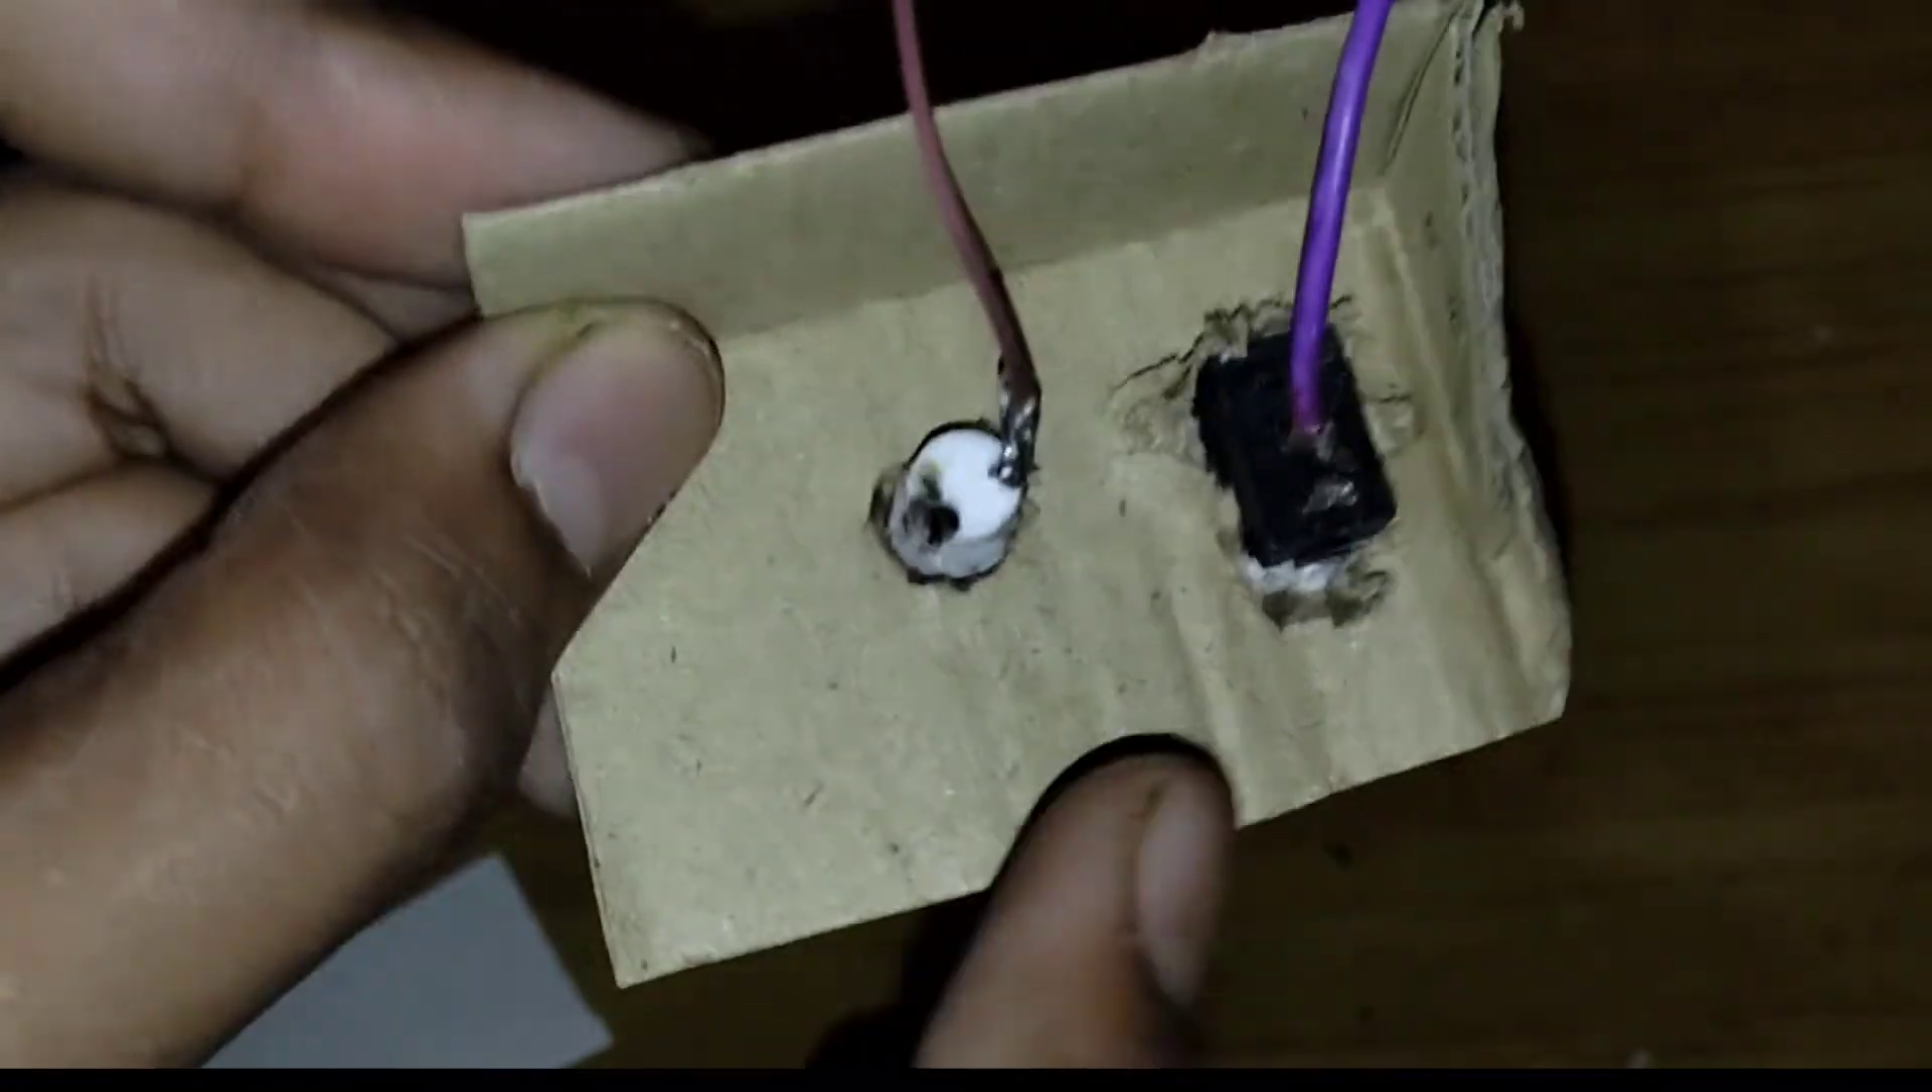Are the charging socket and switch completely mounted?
Yes.